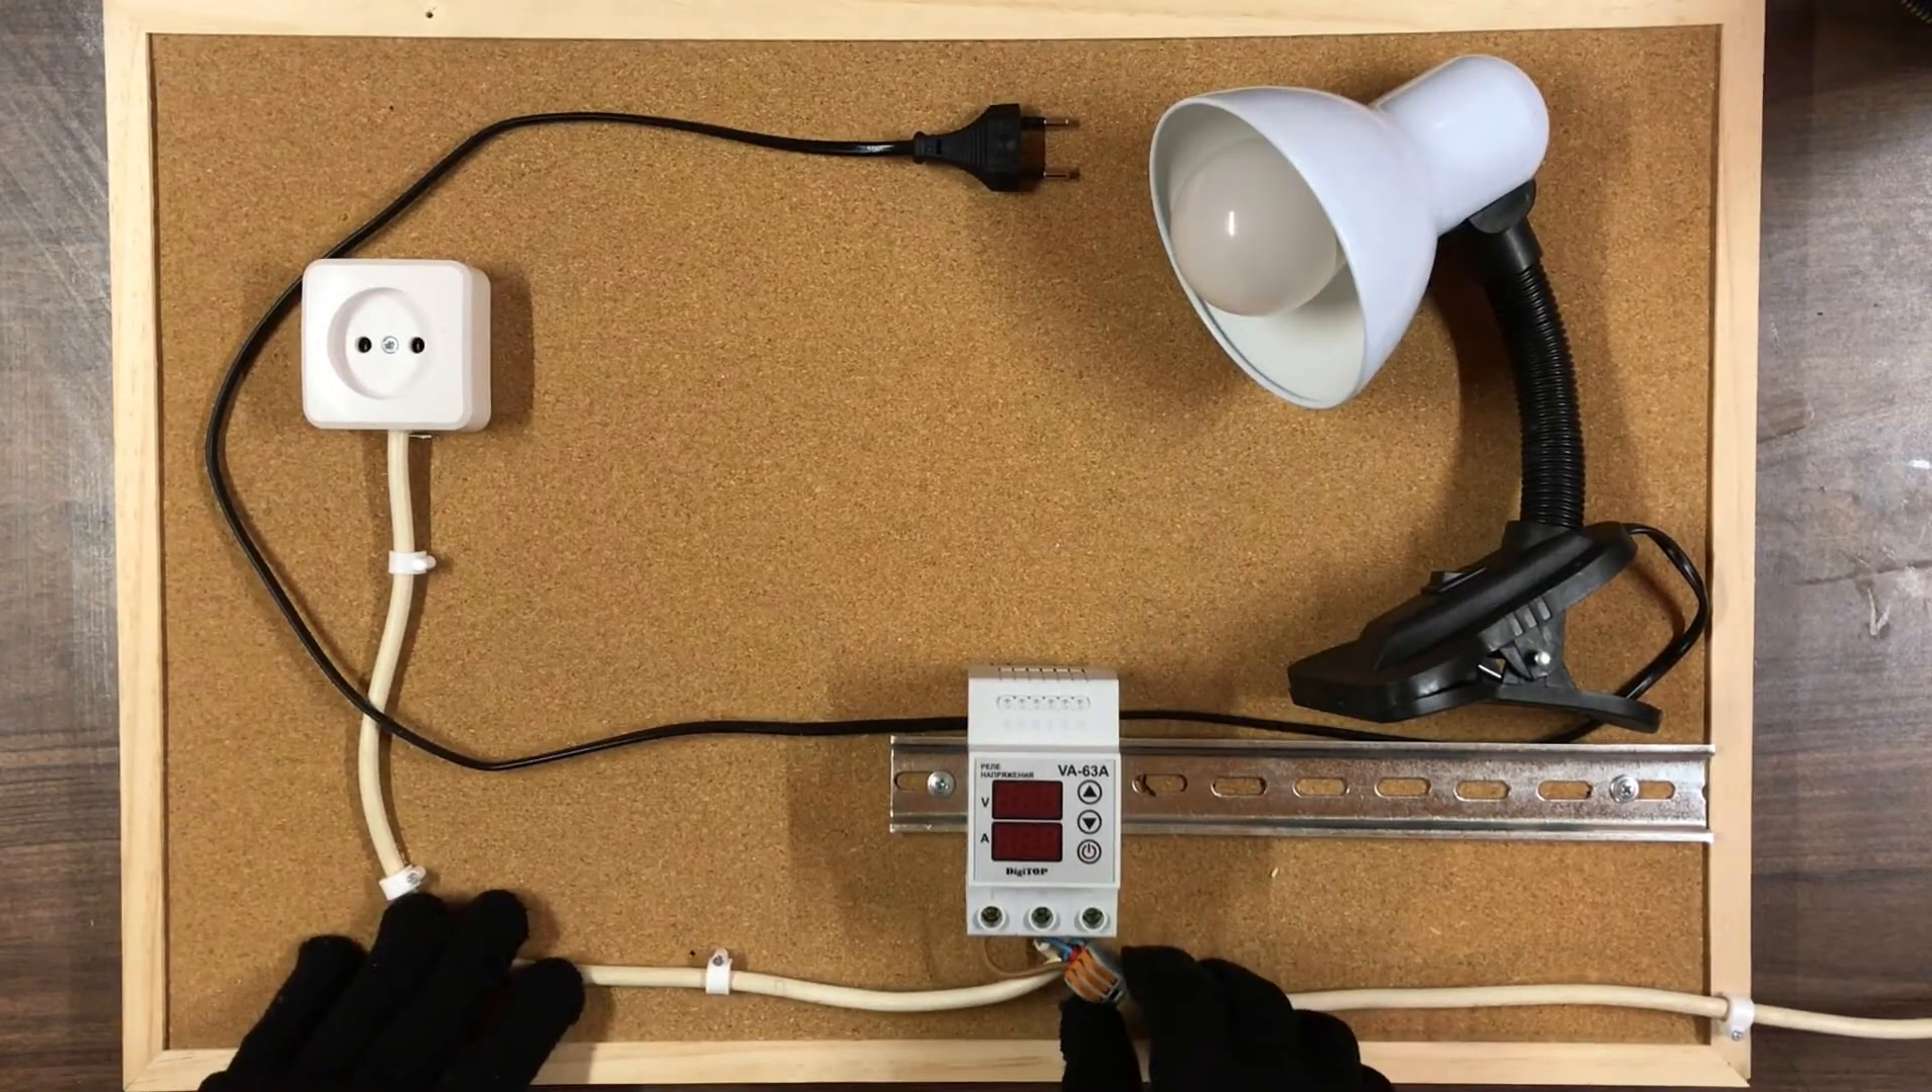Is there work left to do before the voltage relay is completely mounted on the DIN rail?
No.